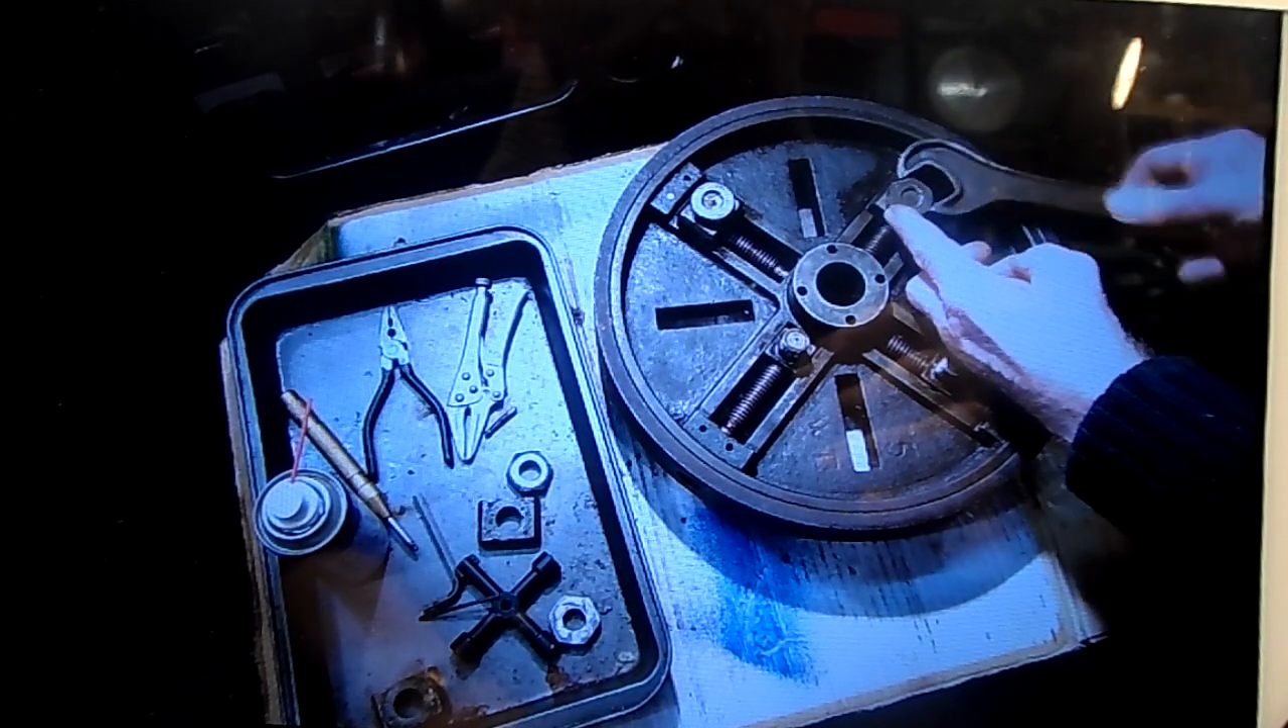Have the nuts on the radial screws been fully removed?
No.